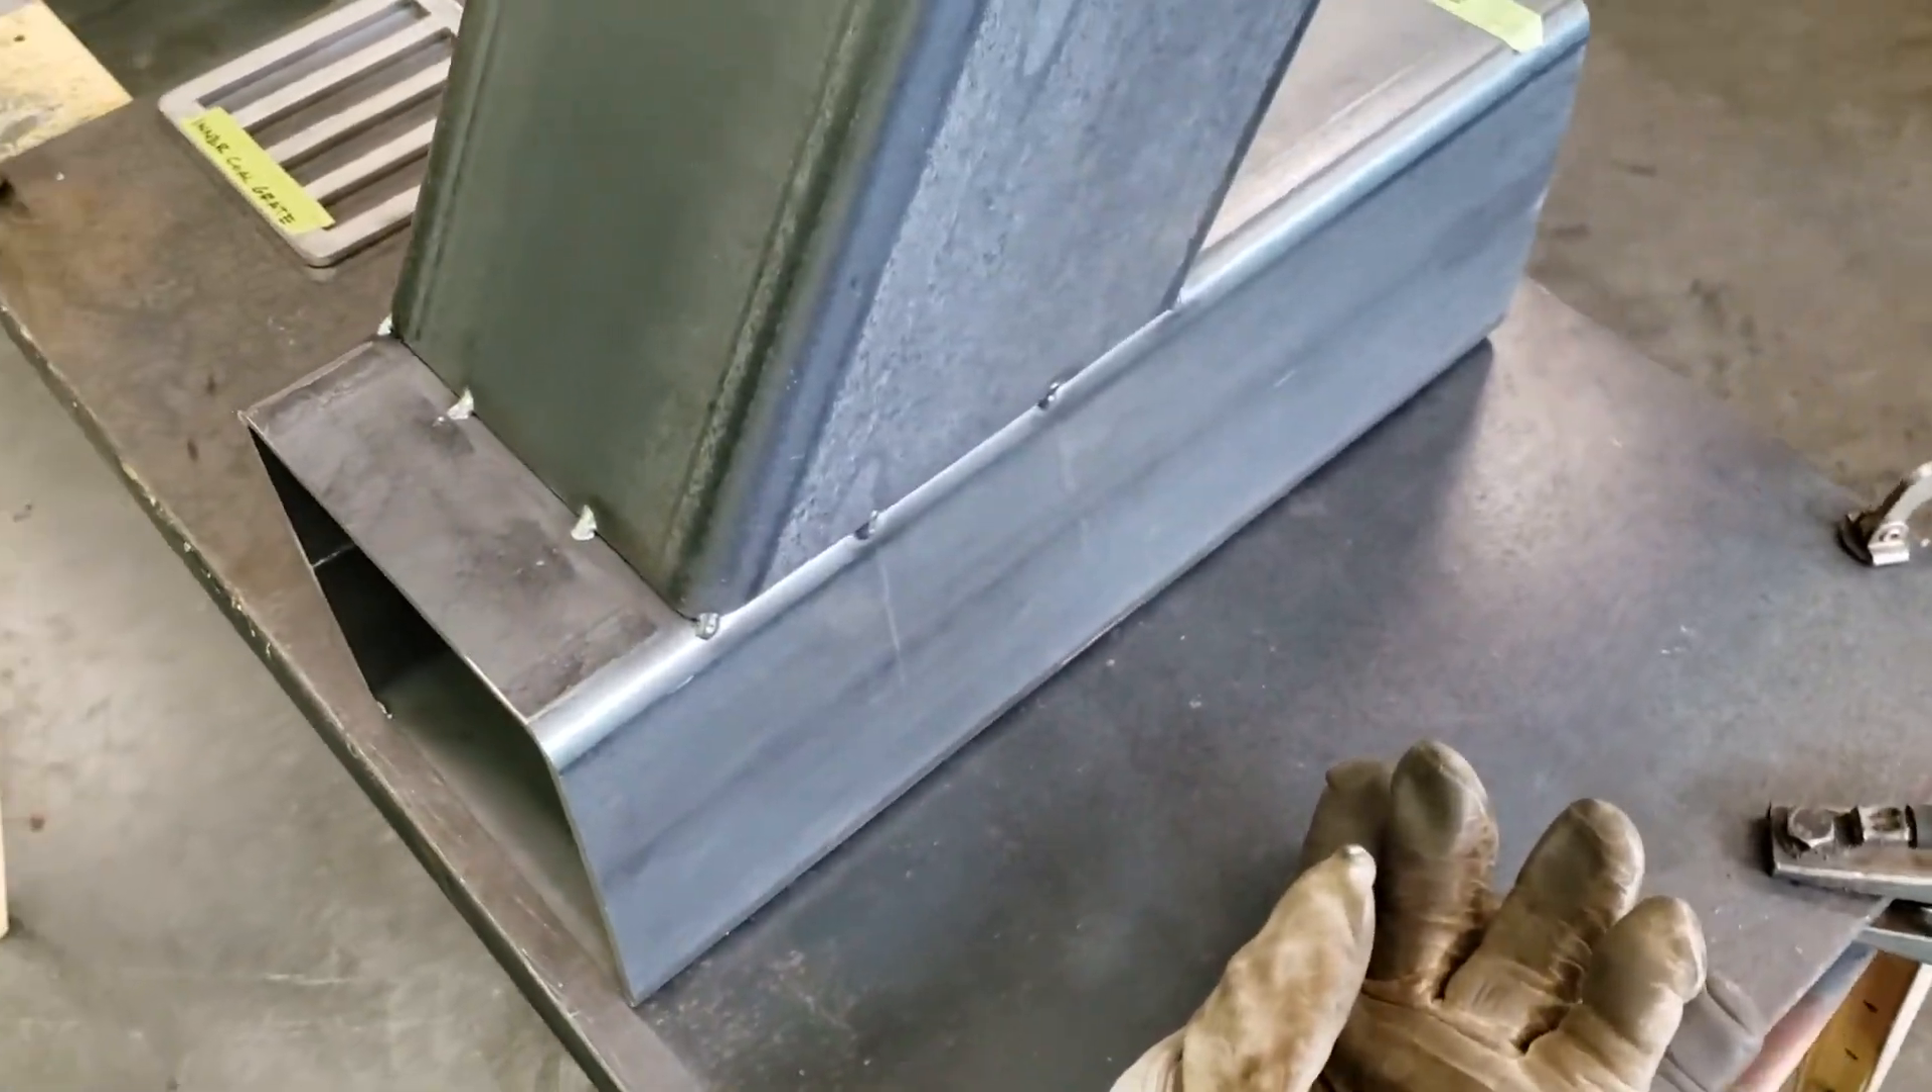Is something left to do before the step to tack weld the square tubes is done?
No.